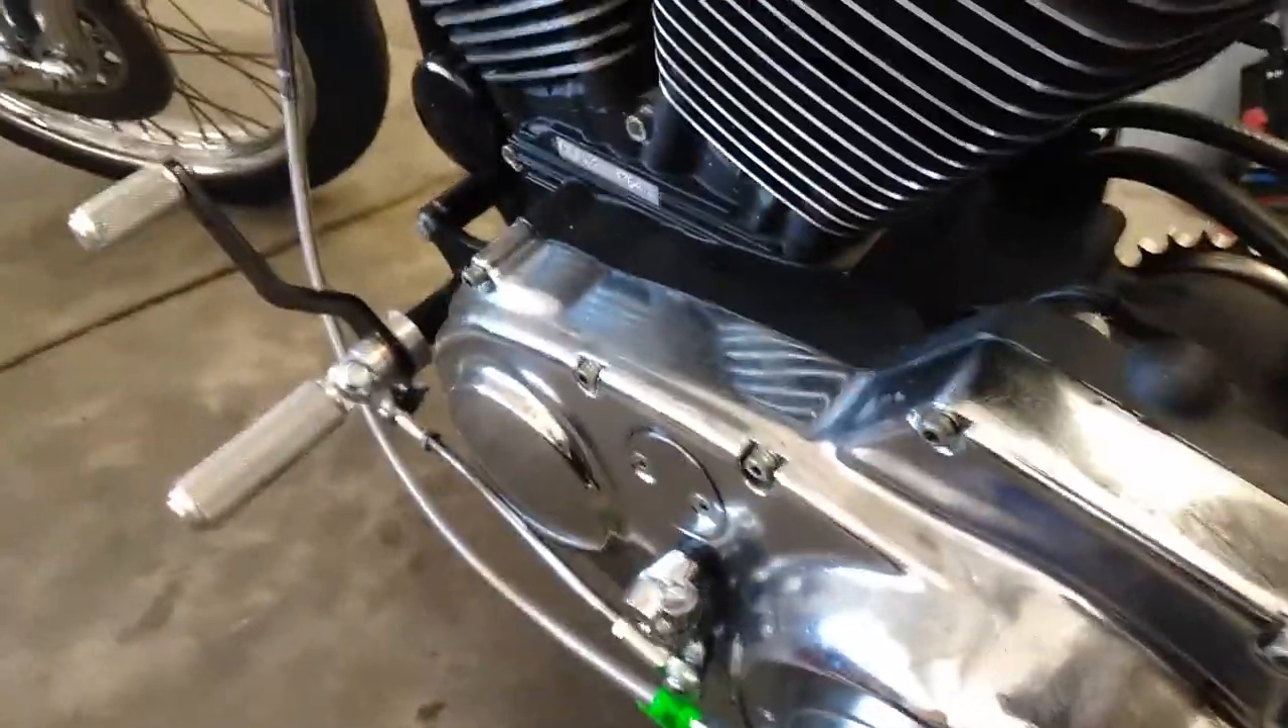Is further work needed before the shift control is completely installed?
No.